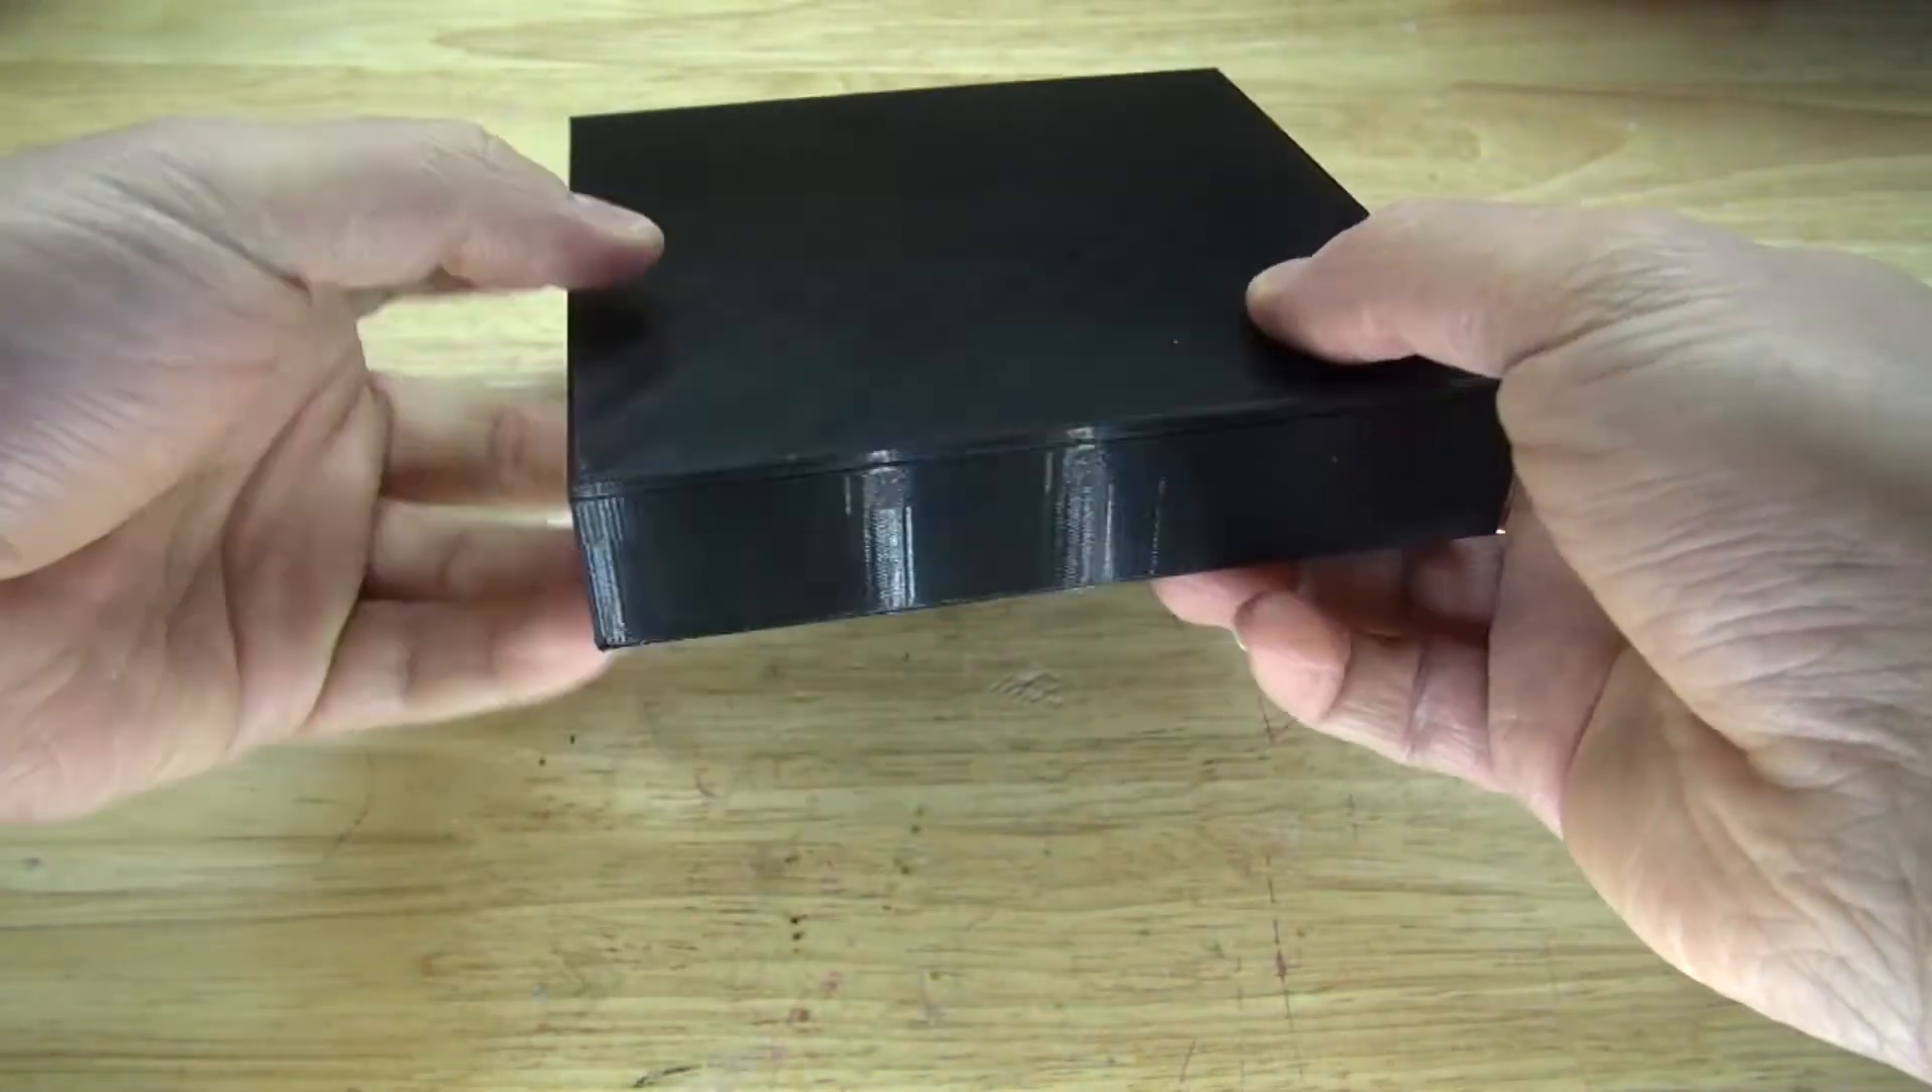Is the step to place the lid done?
Yes.